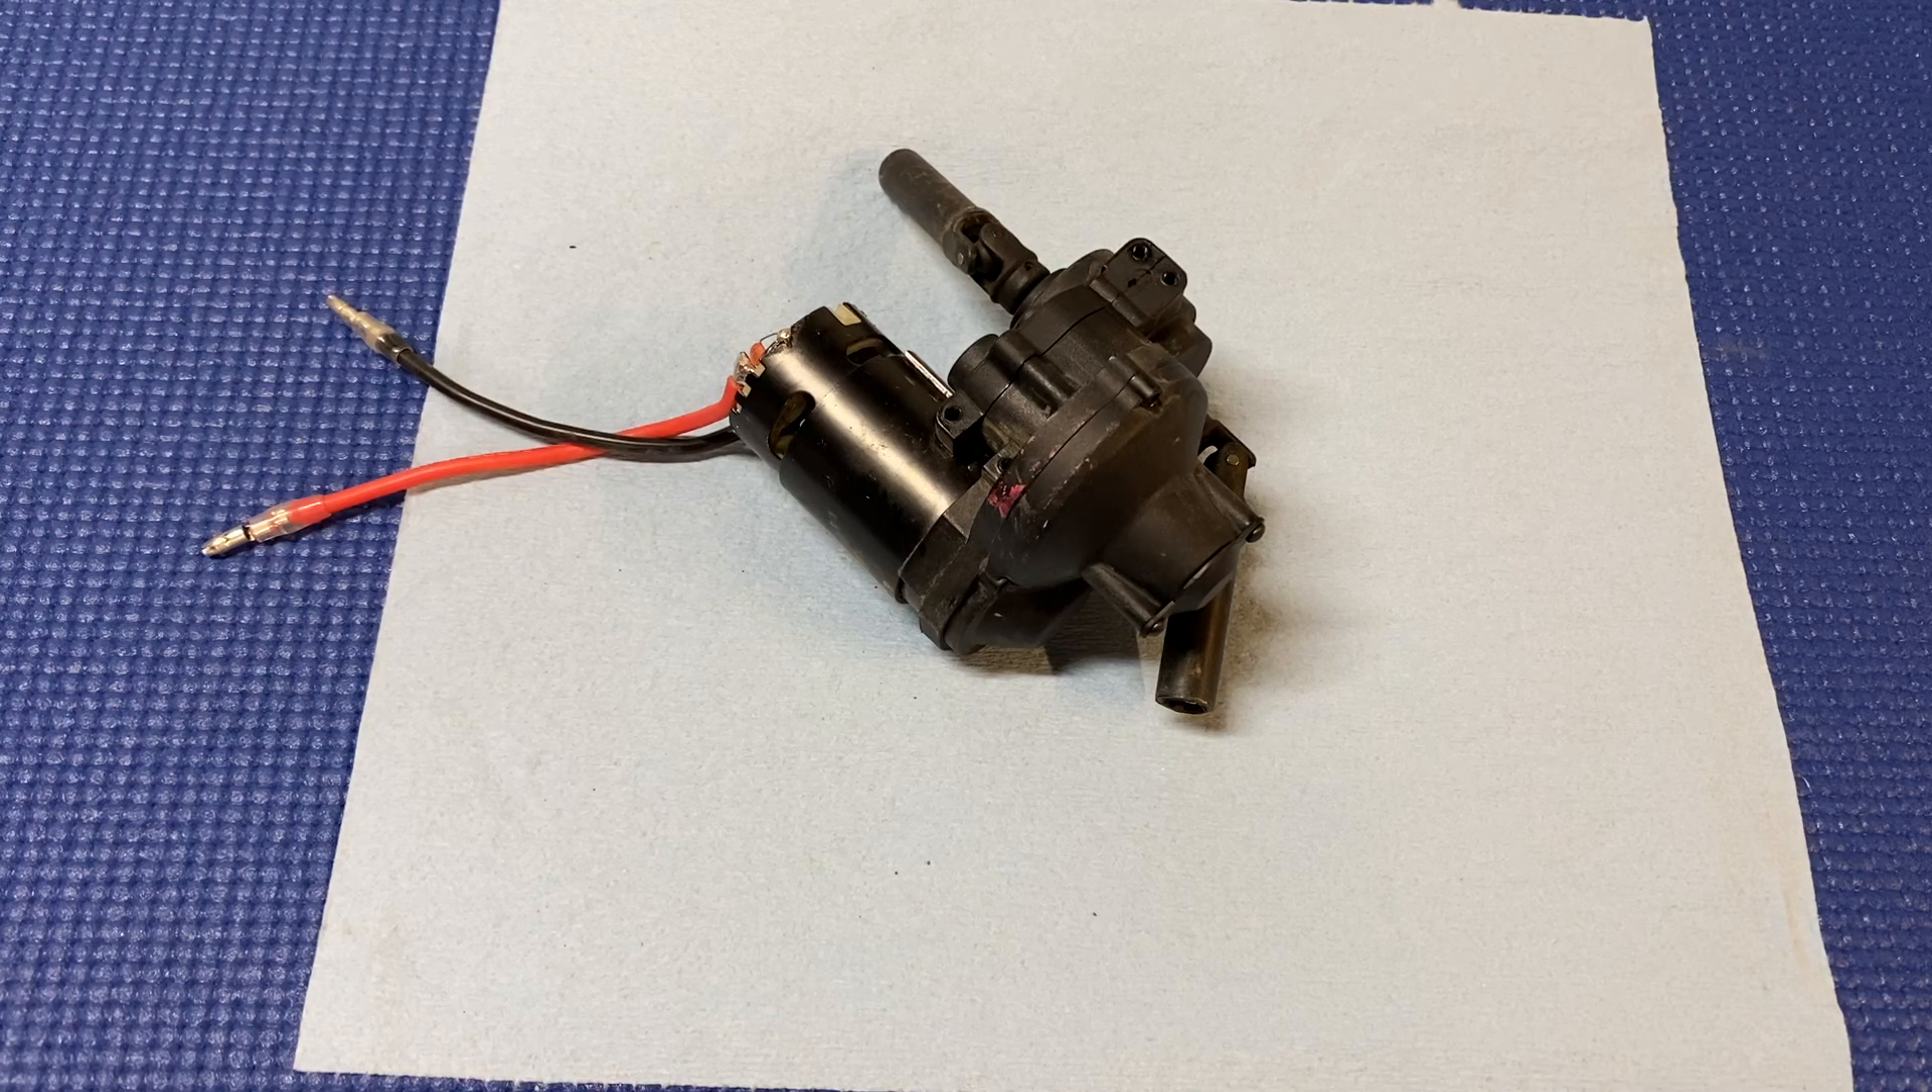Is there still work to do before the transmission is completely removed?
No.